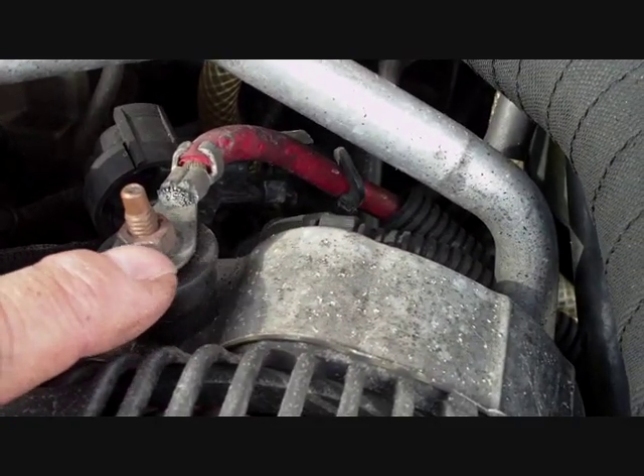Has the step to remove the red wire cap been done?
Yes.